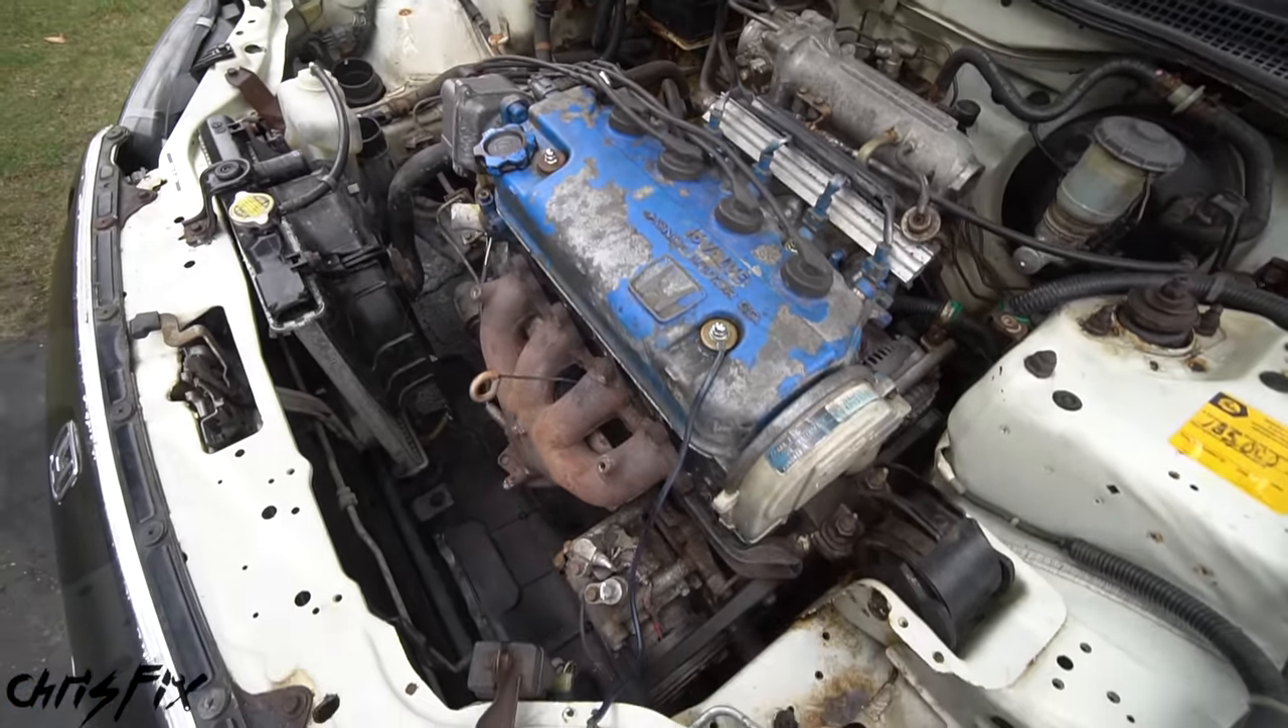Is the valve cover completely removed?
No.